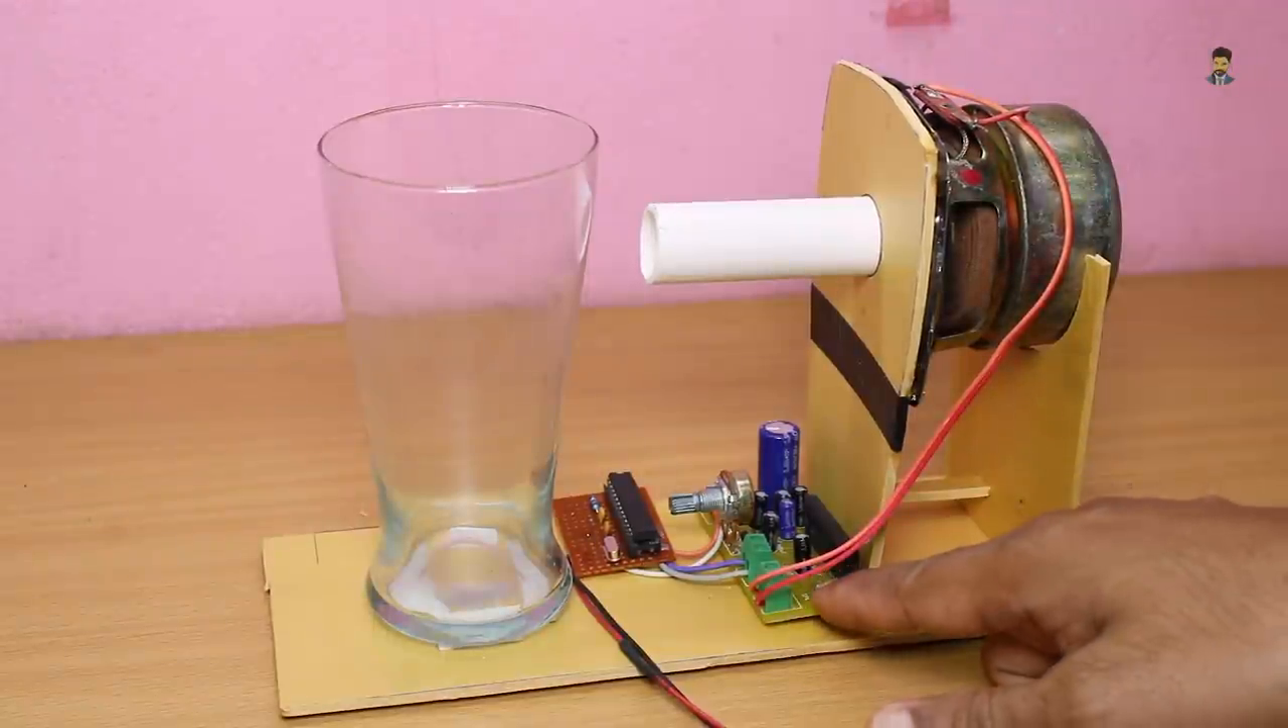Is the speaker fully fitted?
Yes.